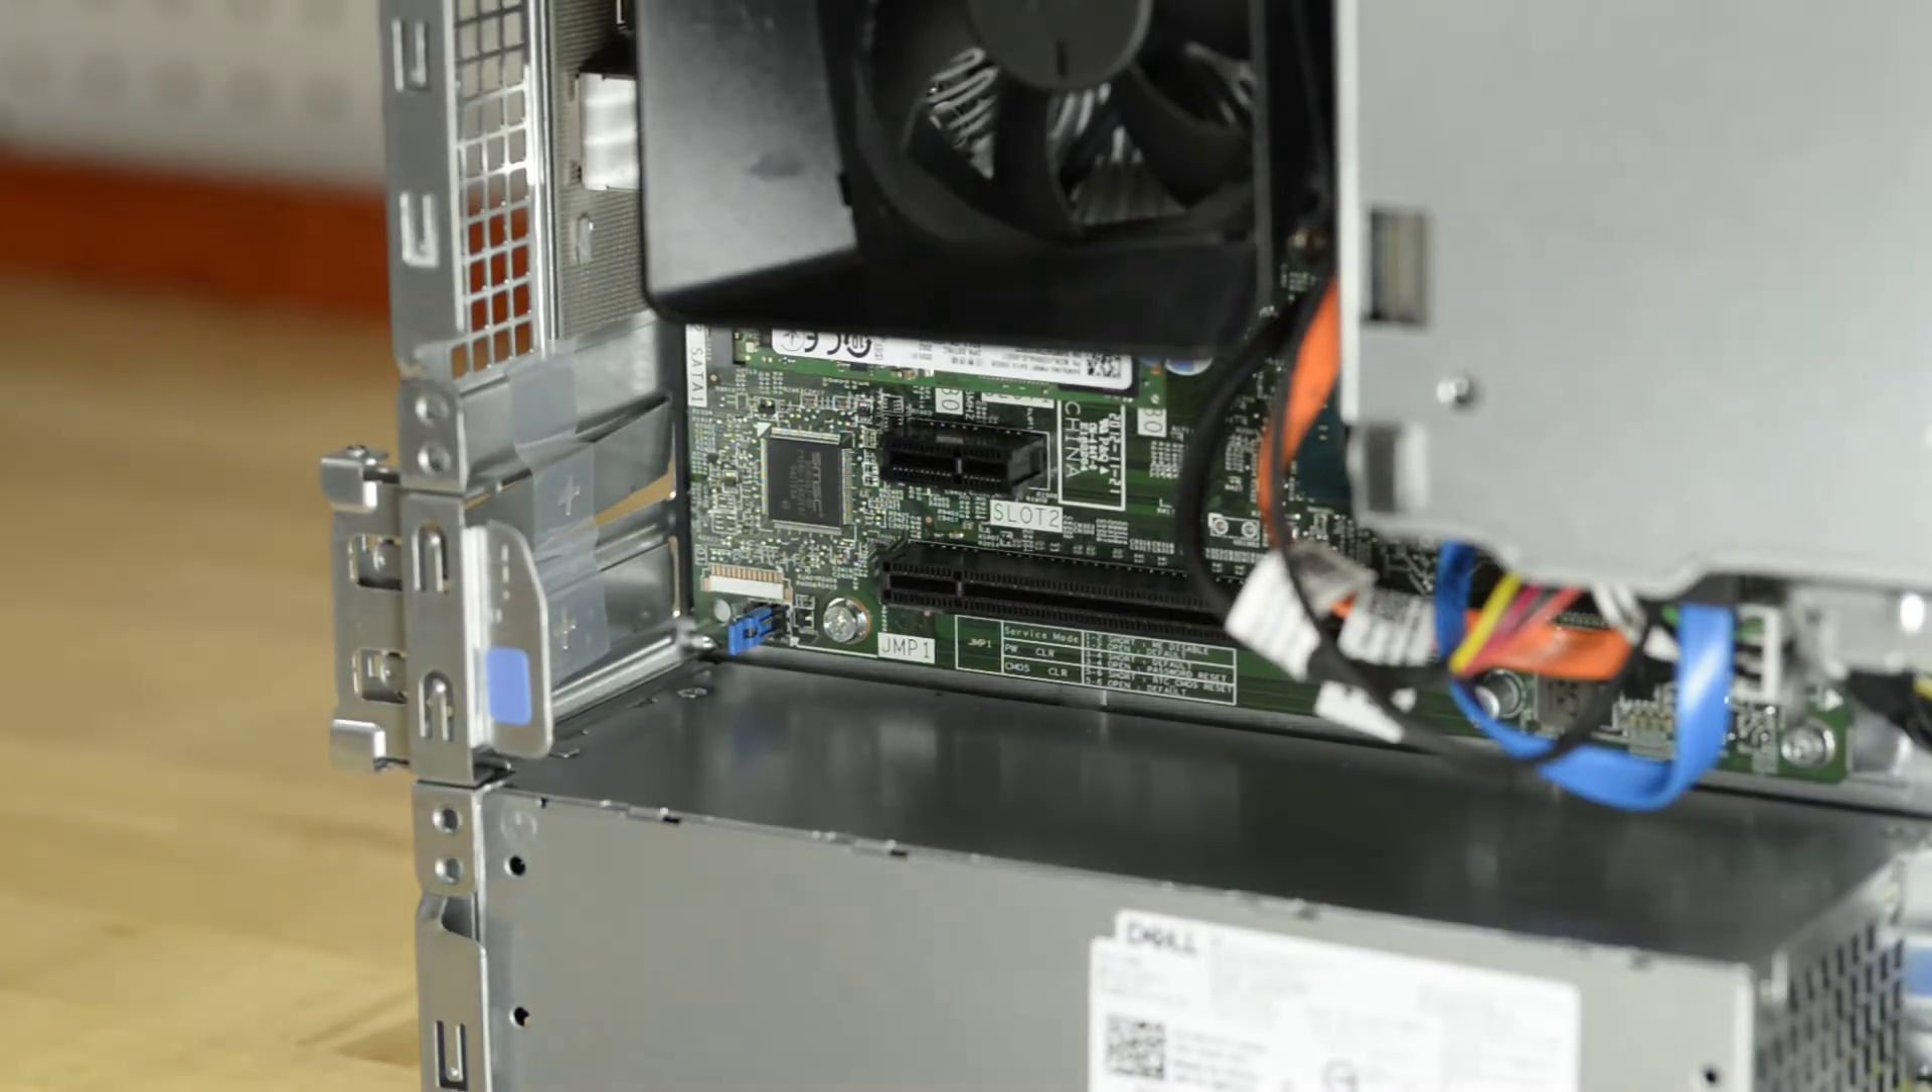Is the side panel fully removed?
Yes.